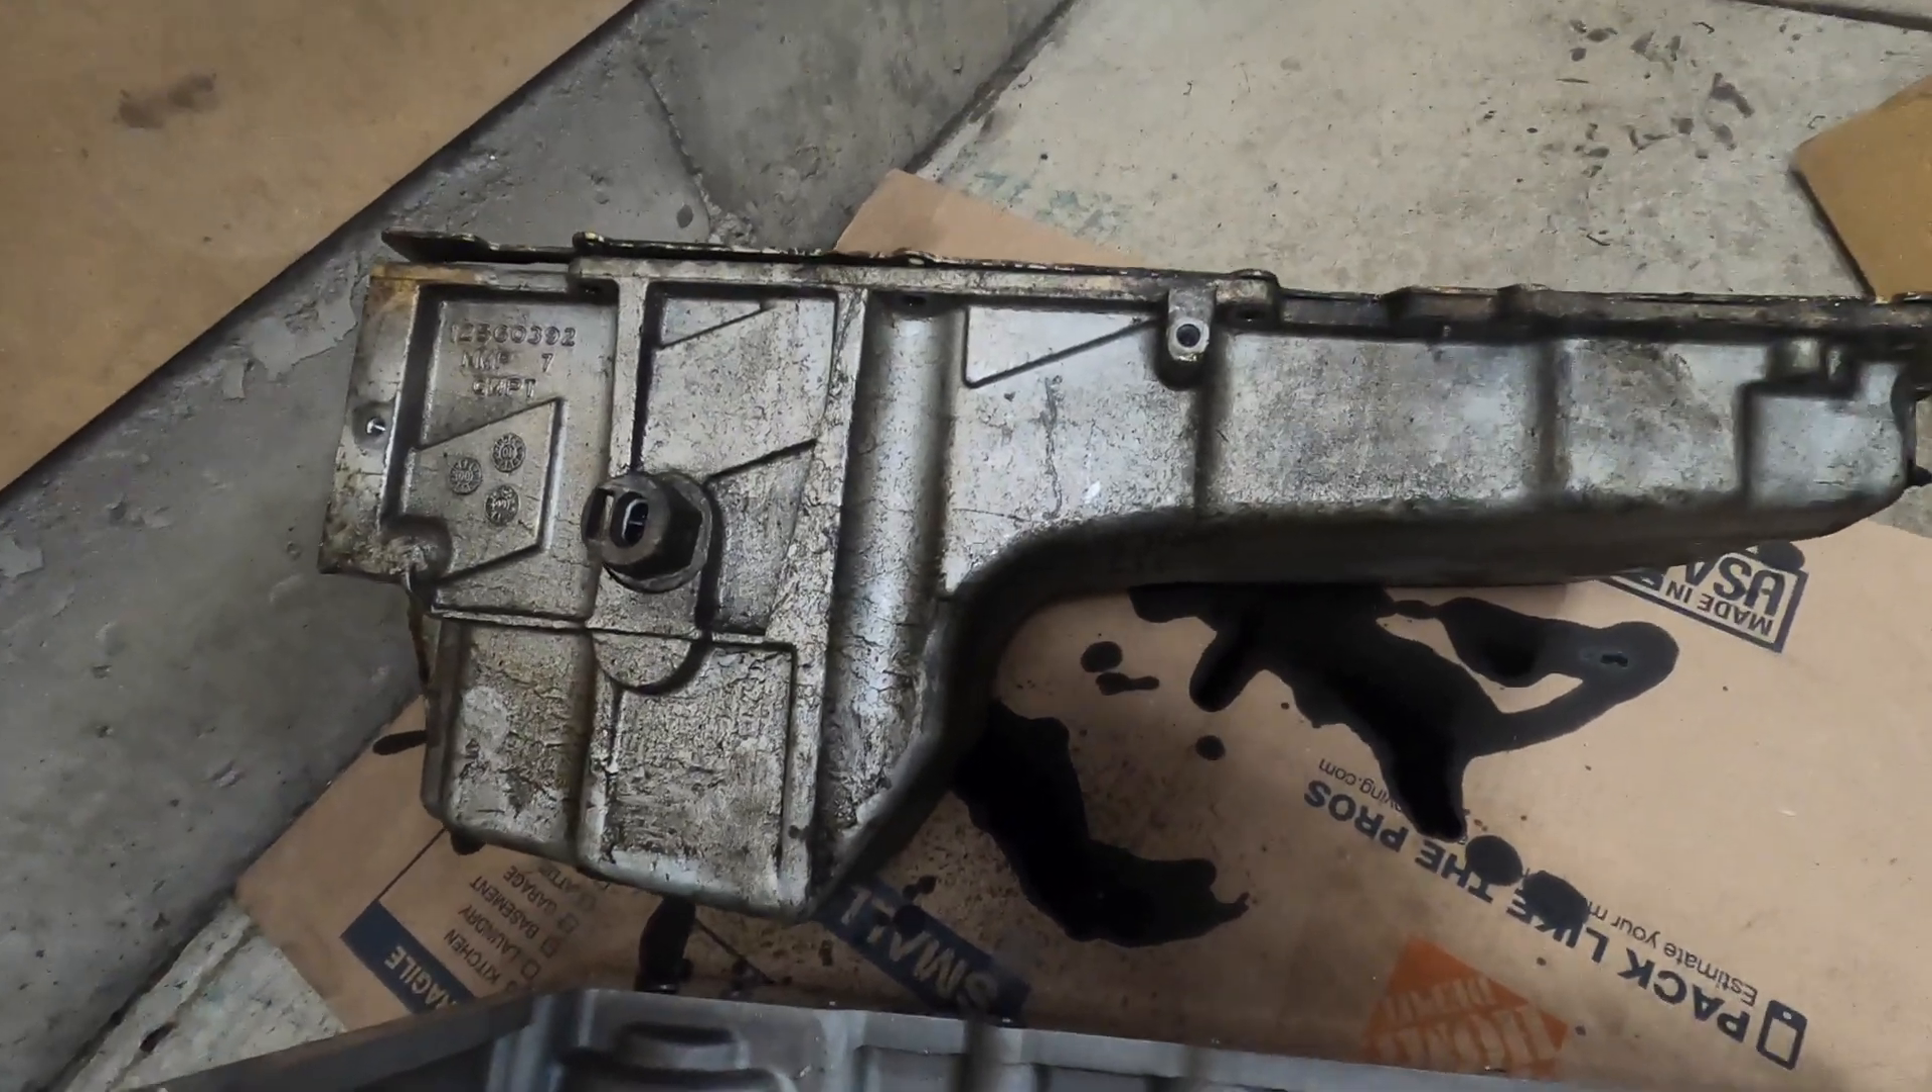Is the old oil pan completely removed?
Yes.